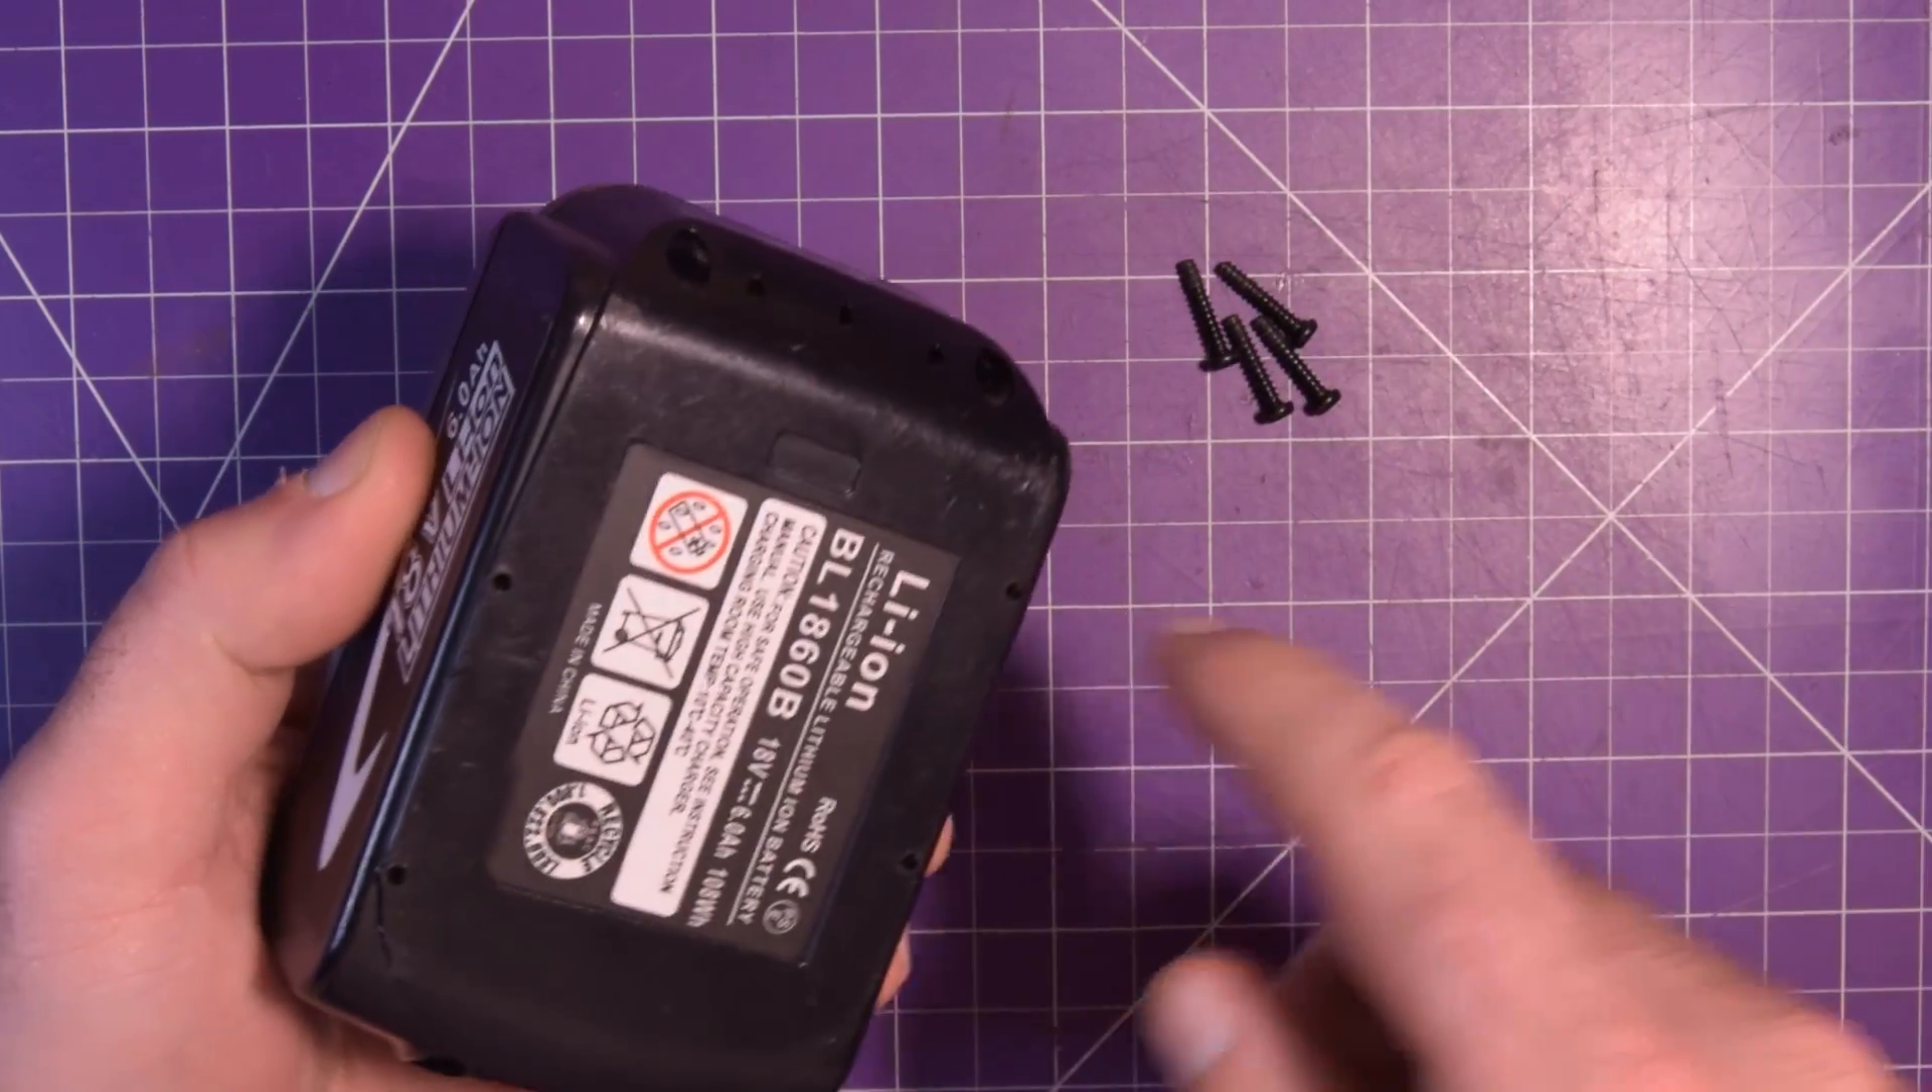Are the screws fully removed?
Yes.